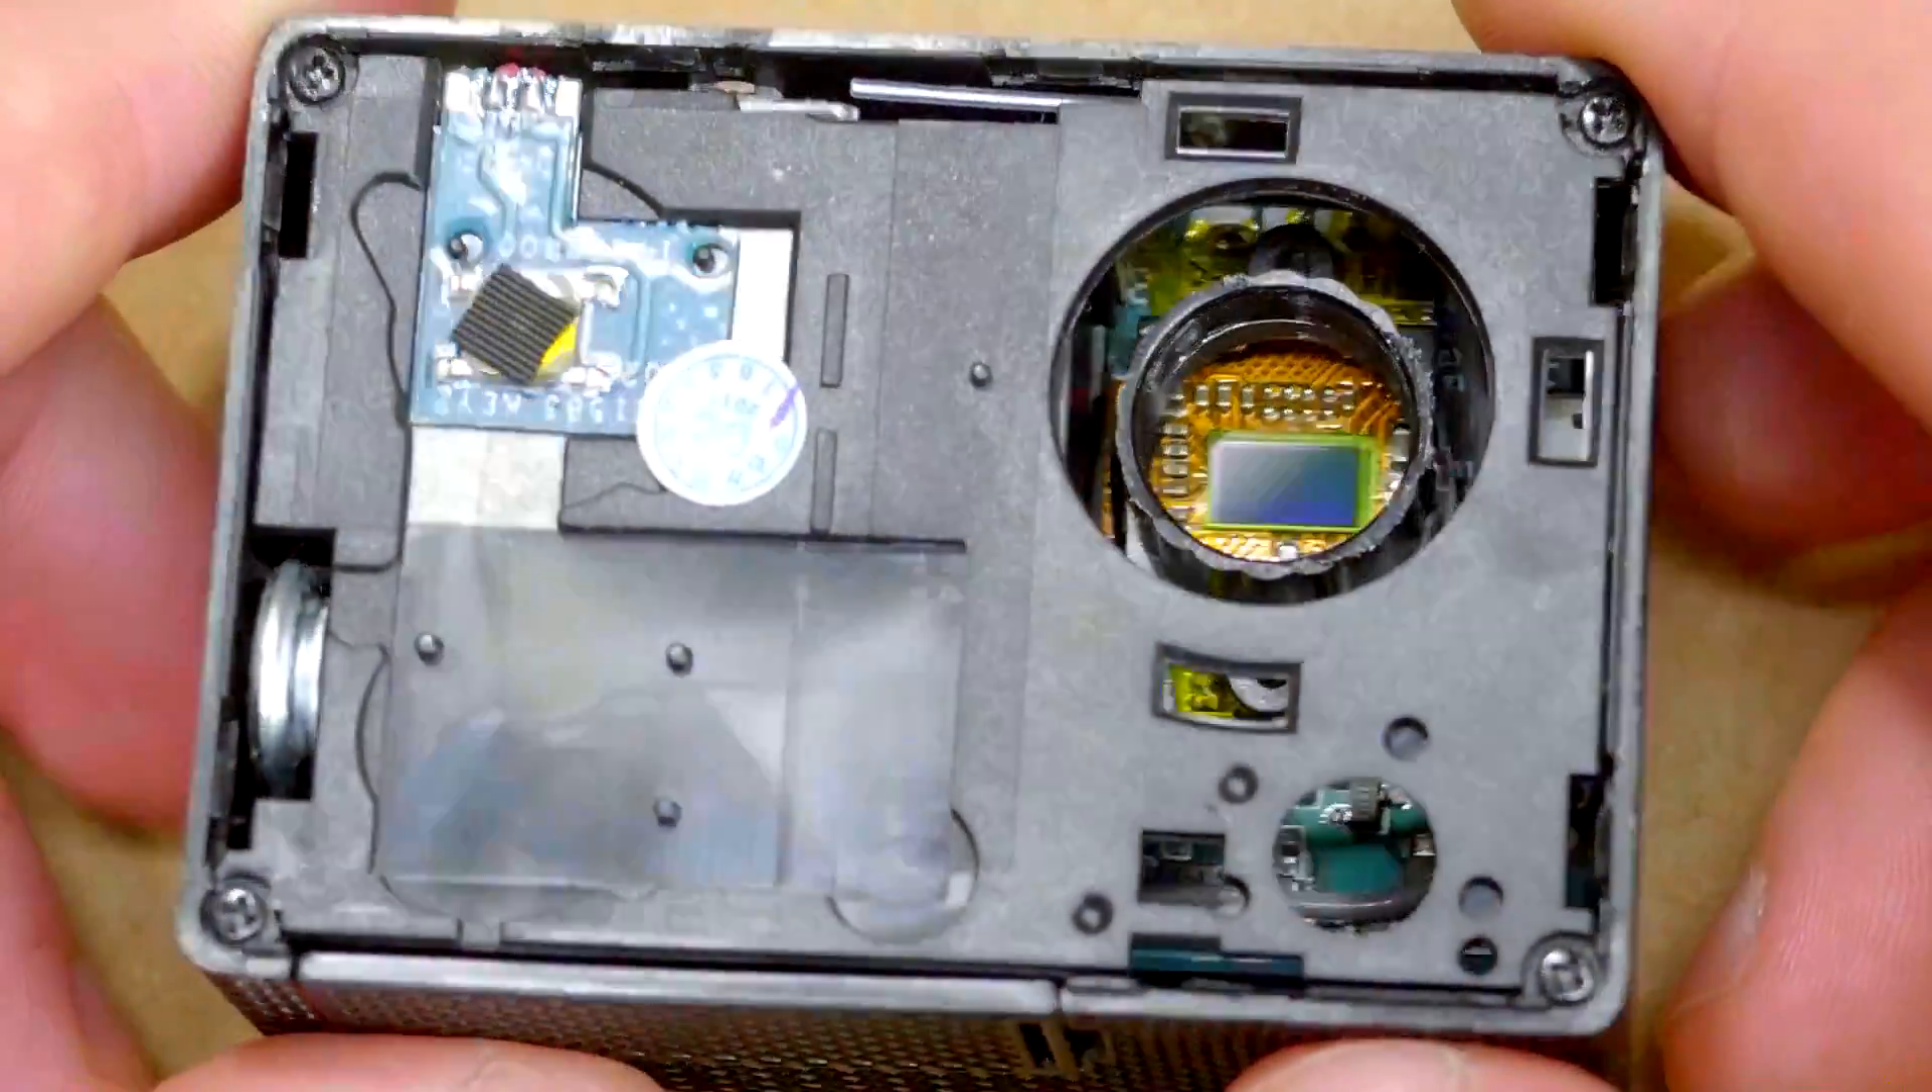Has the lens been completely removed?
Yes.